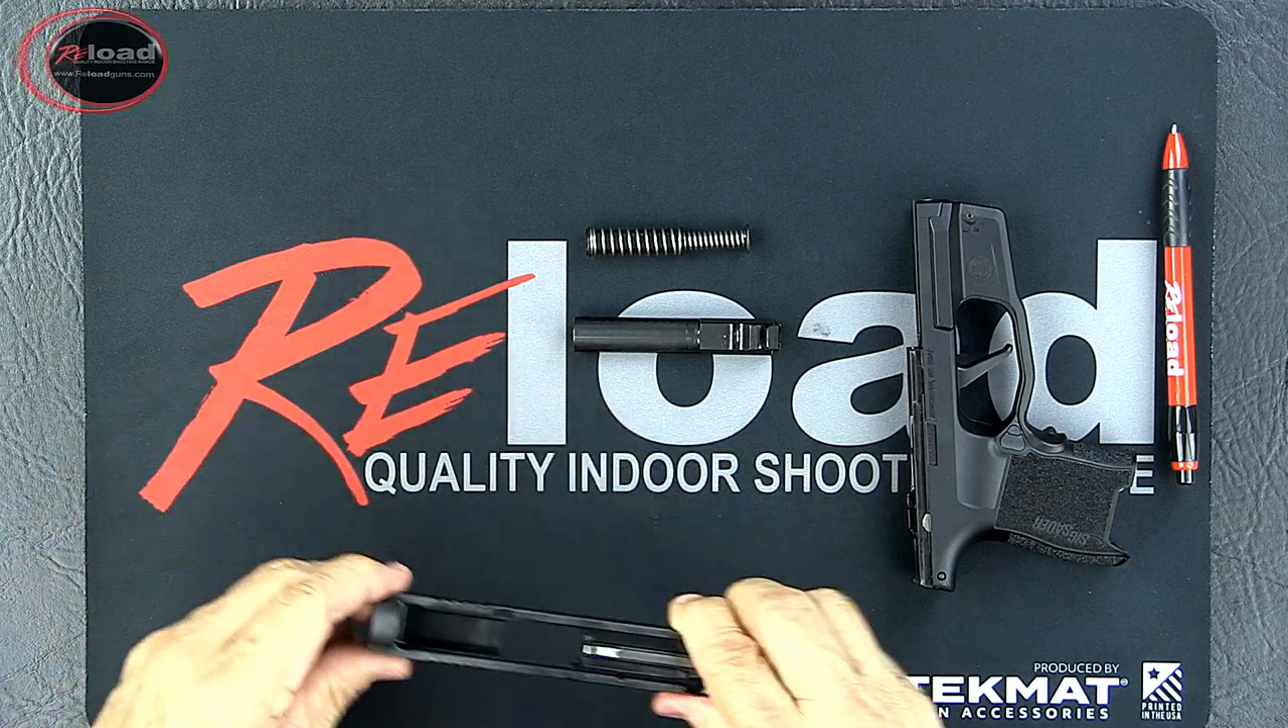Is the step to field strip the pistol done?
Yes.